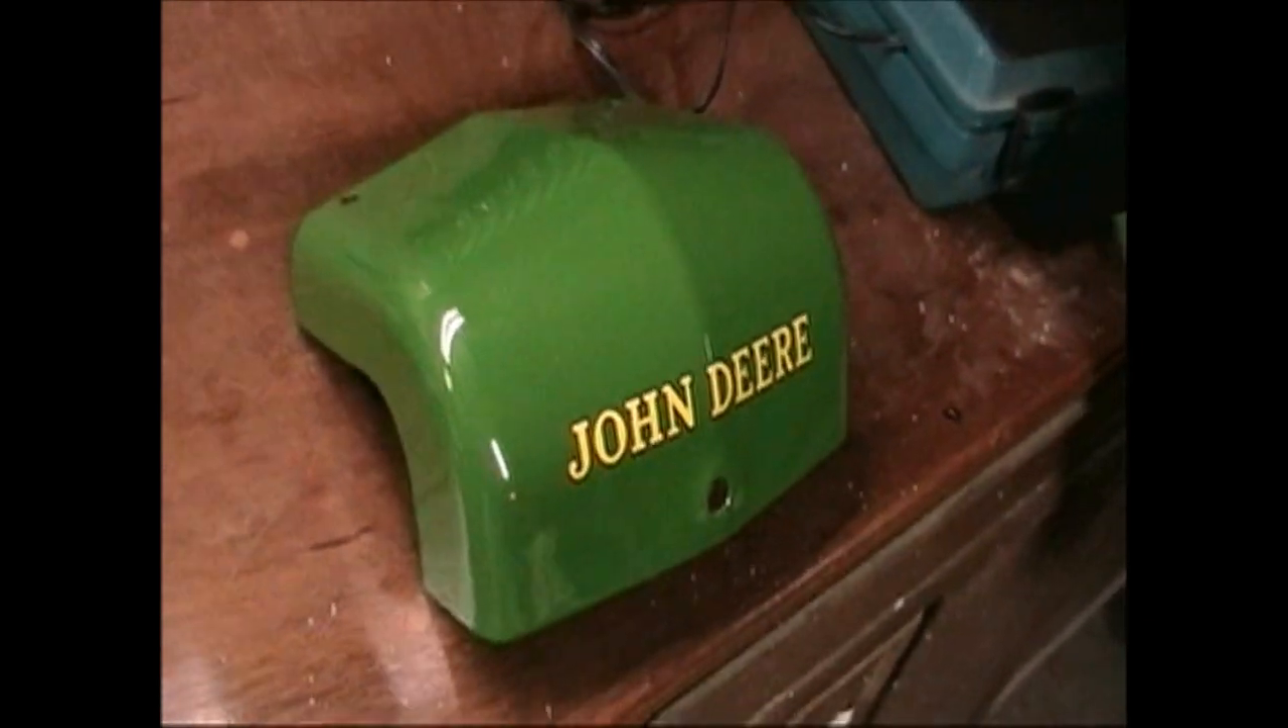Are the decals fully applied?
Yes.